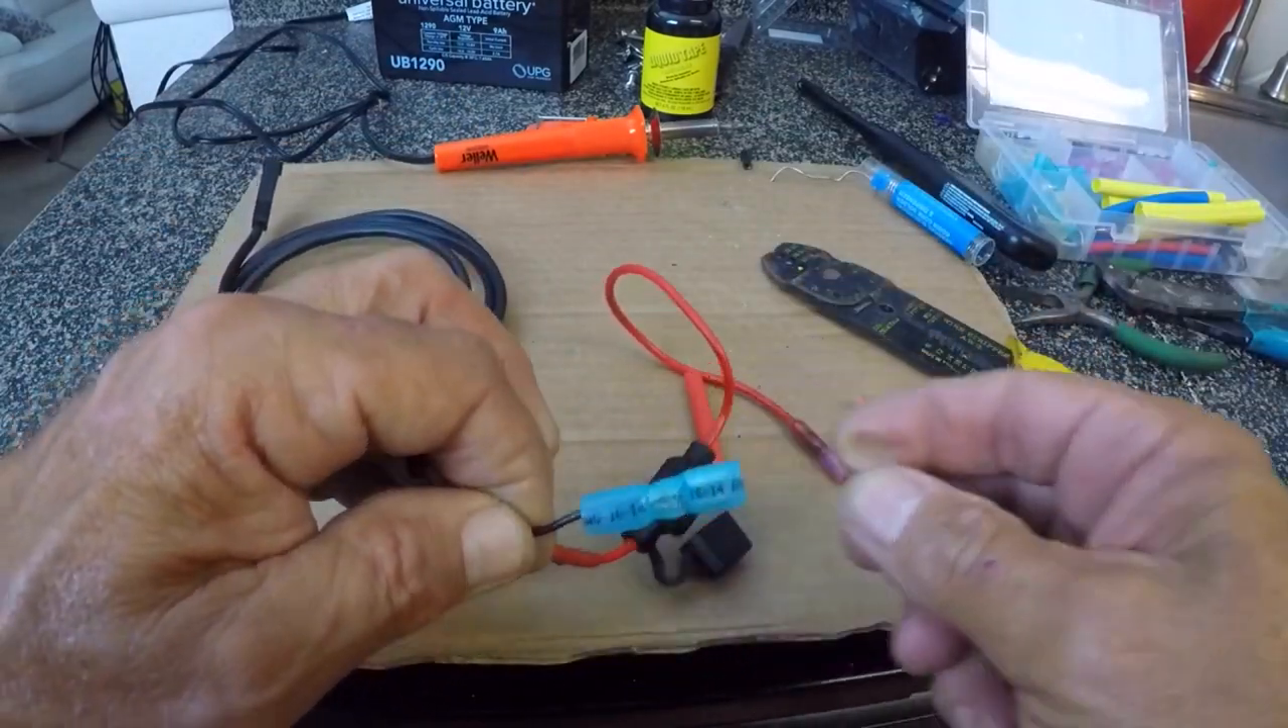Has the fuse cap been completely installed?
No.